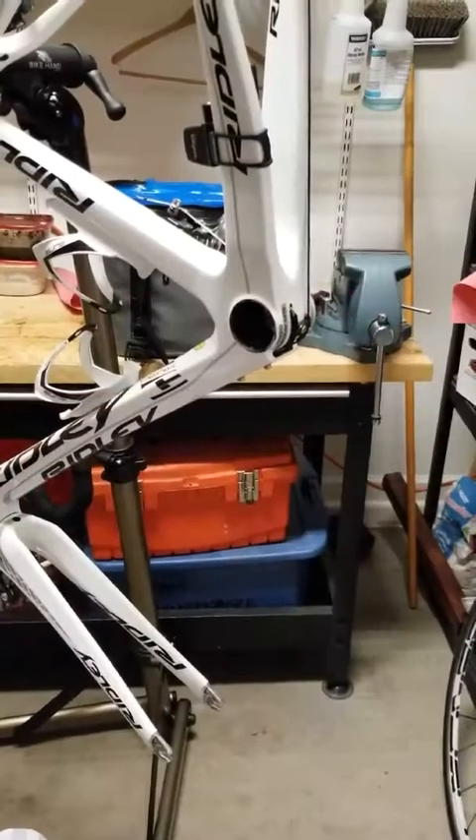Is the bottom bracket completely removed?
Yes.